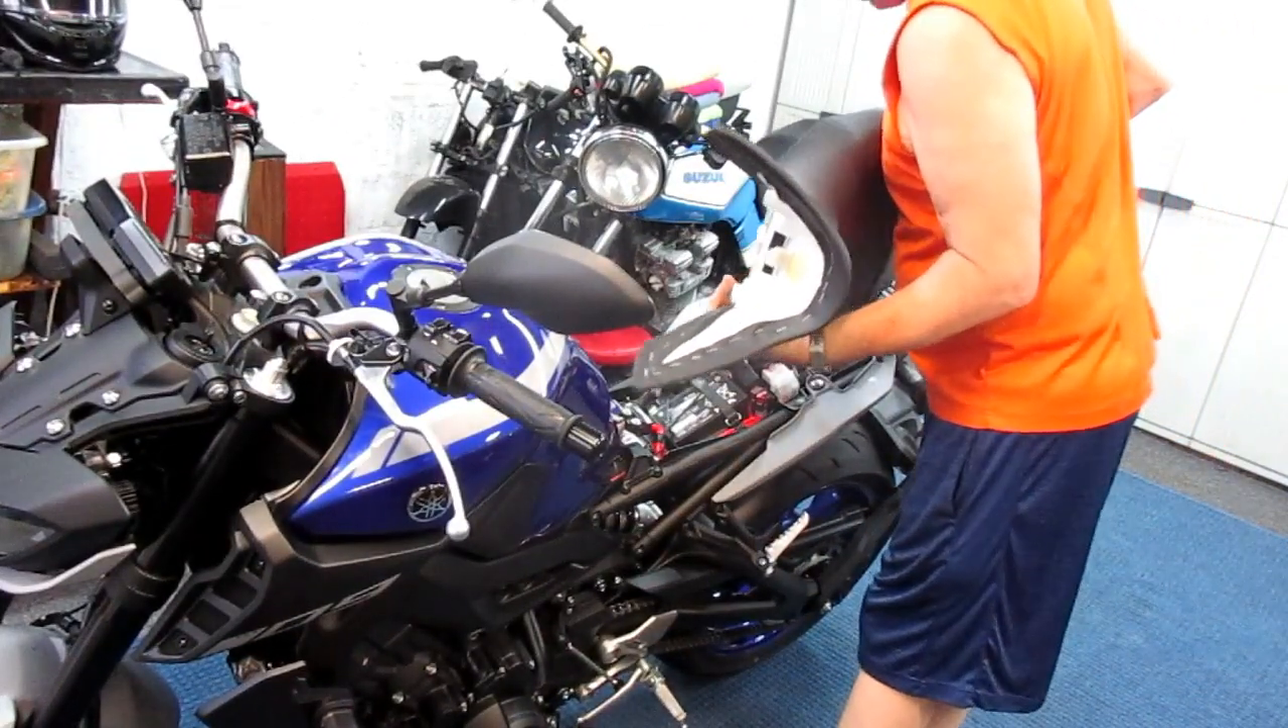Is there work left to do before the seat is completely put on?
Yes.